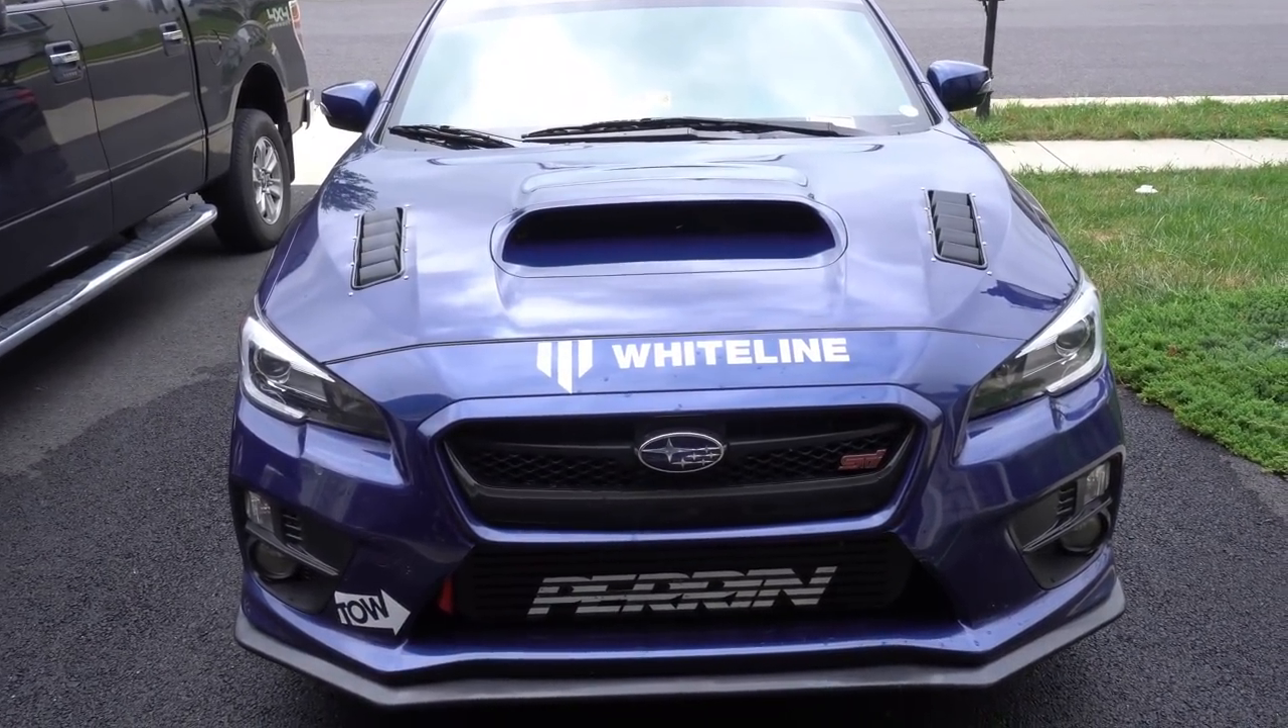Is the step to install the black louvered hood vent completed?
Yes.